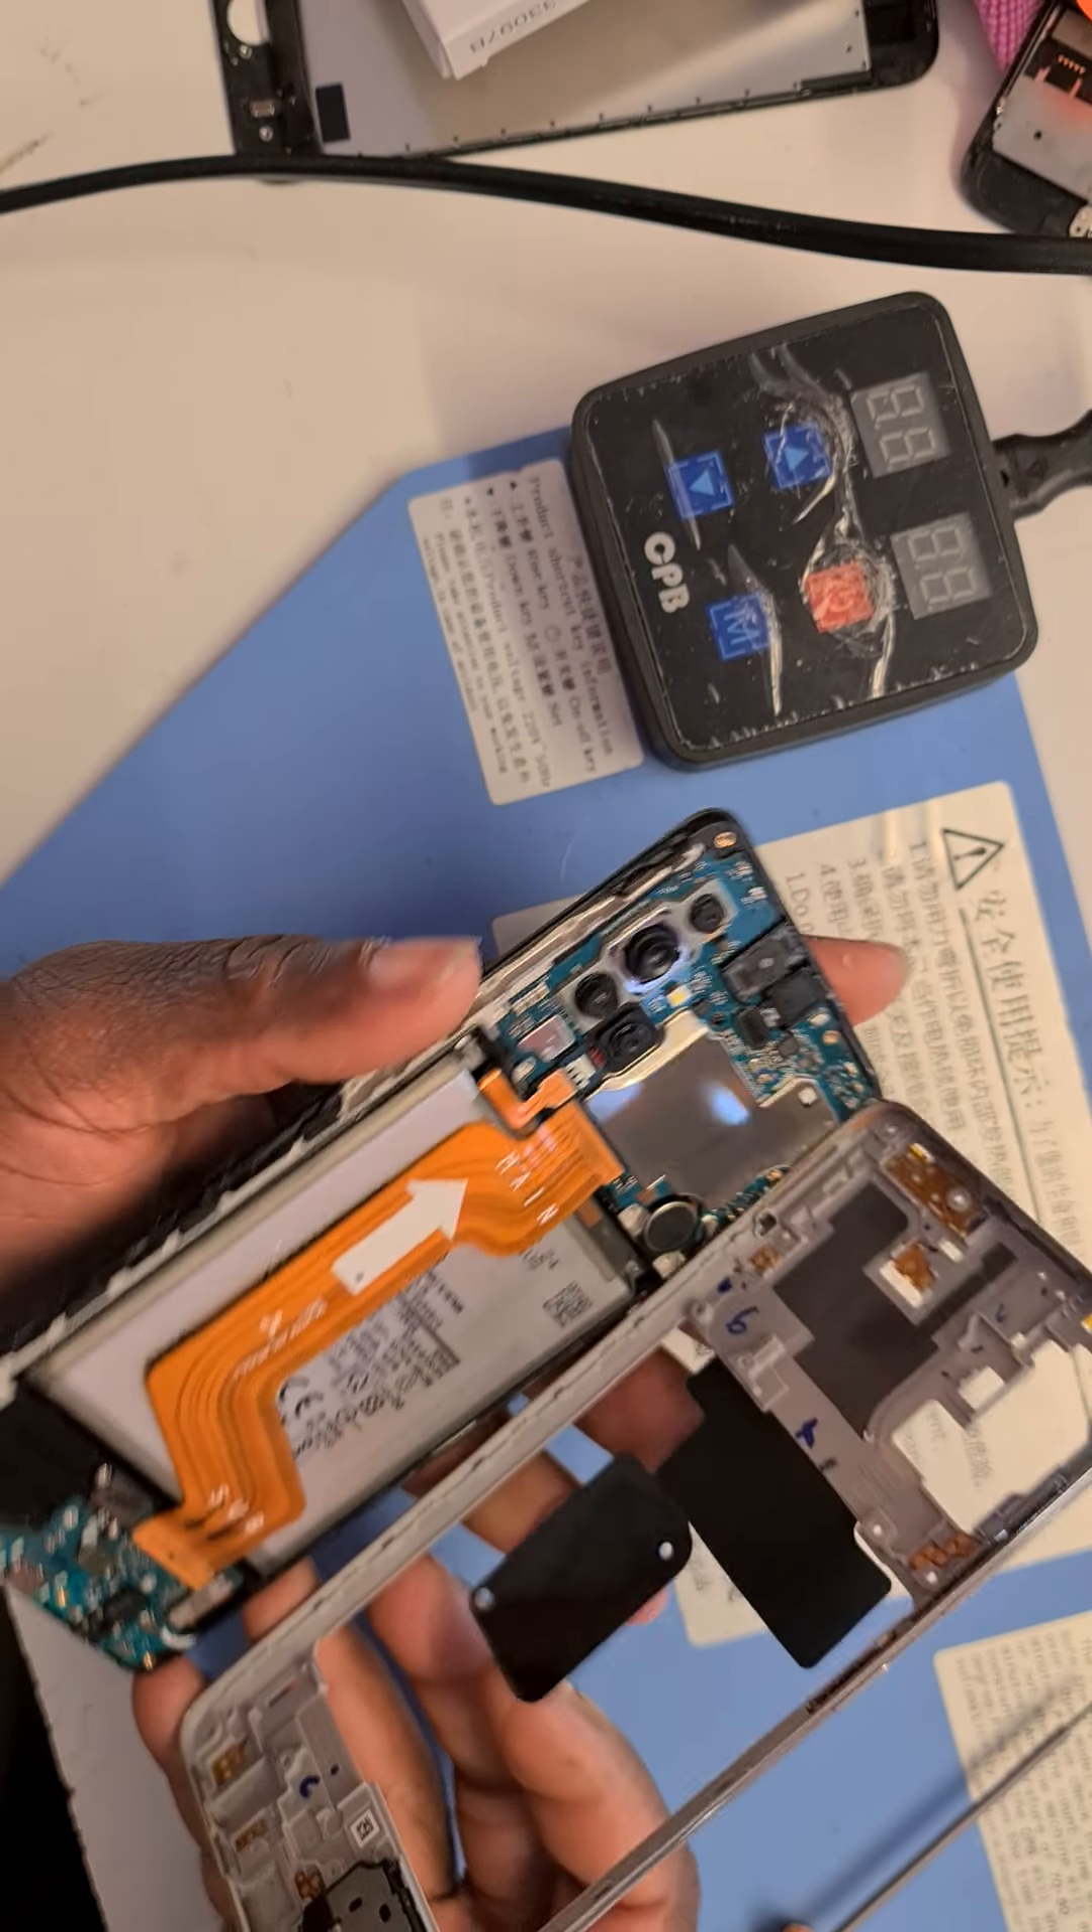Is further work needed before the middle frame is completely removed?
No.